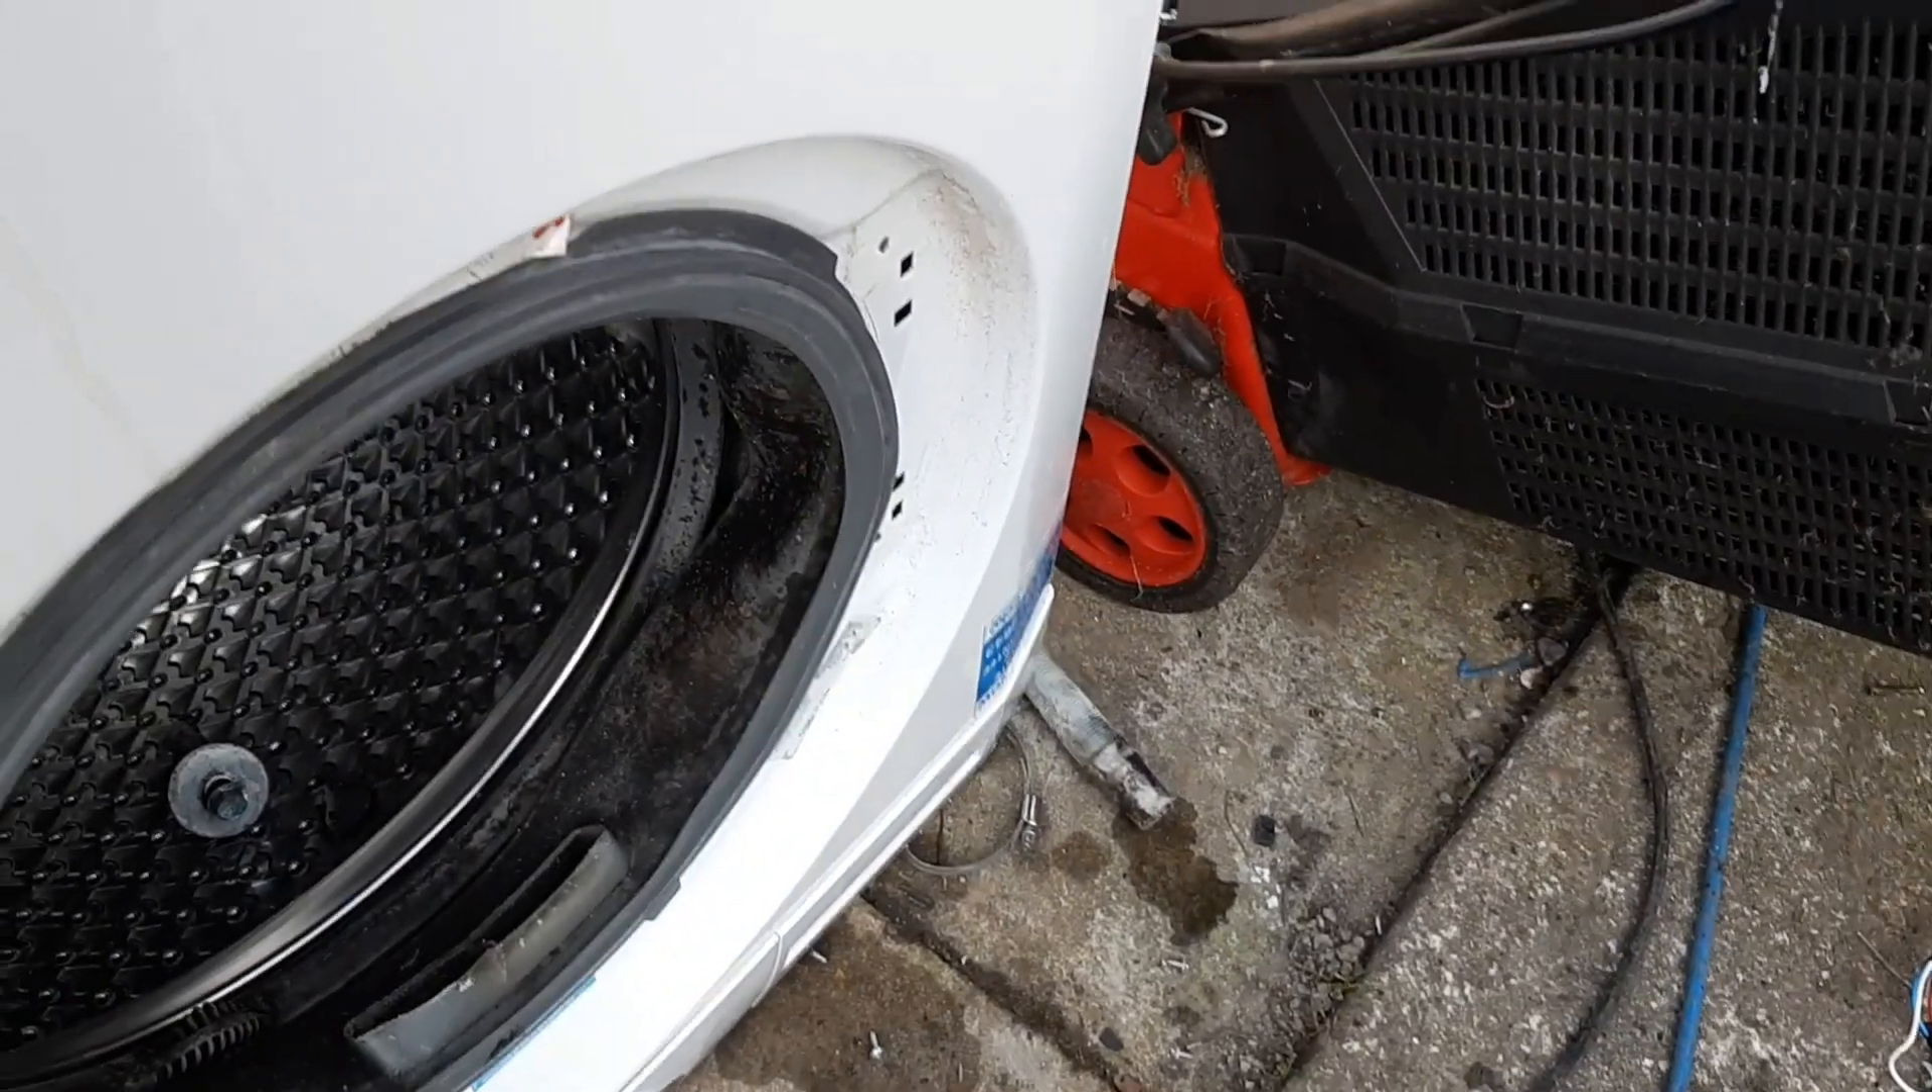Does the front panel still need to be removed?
Yes.